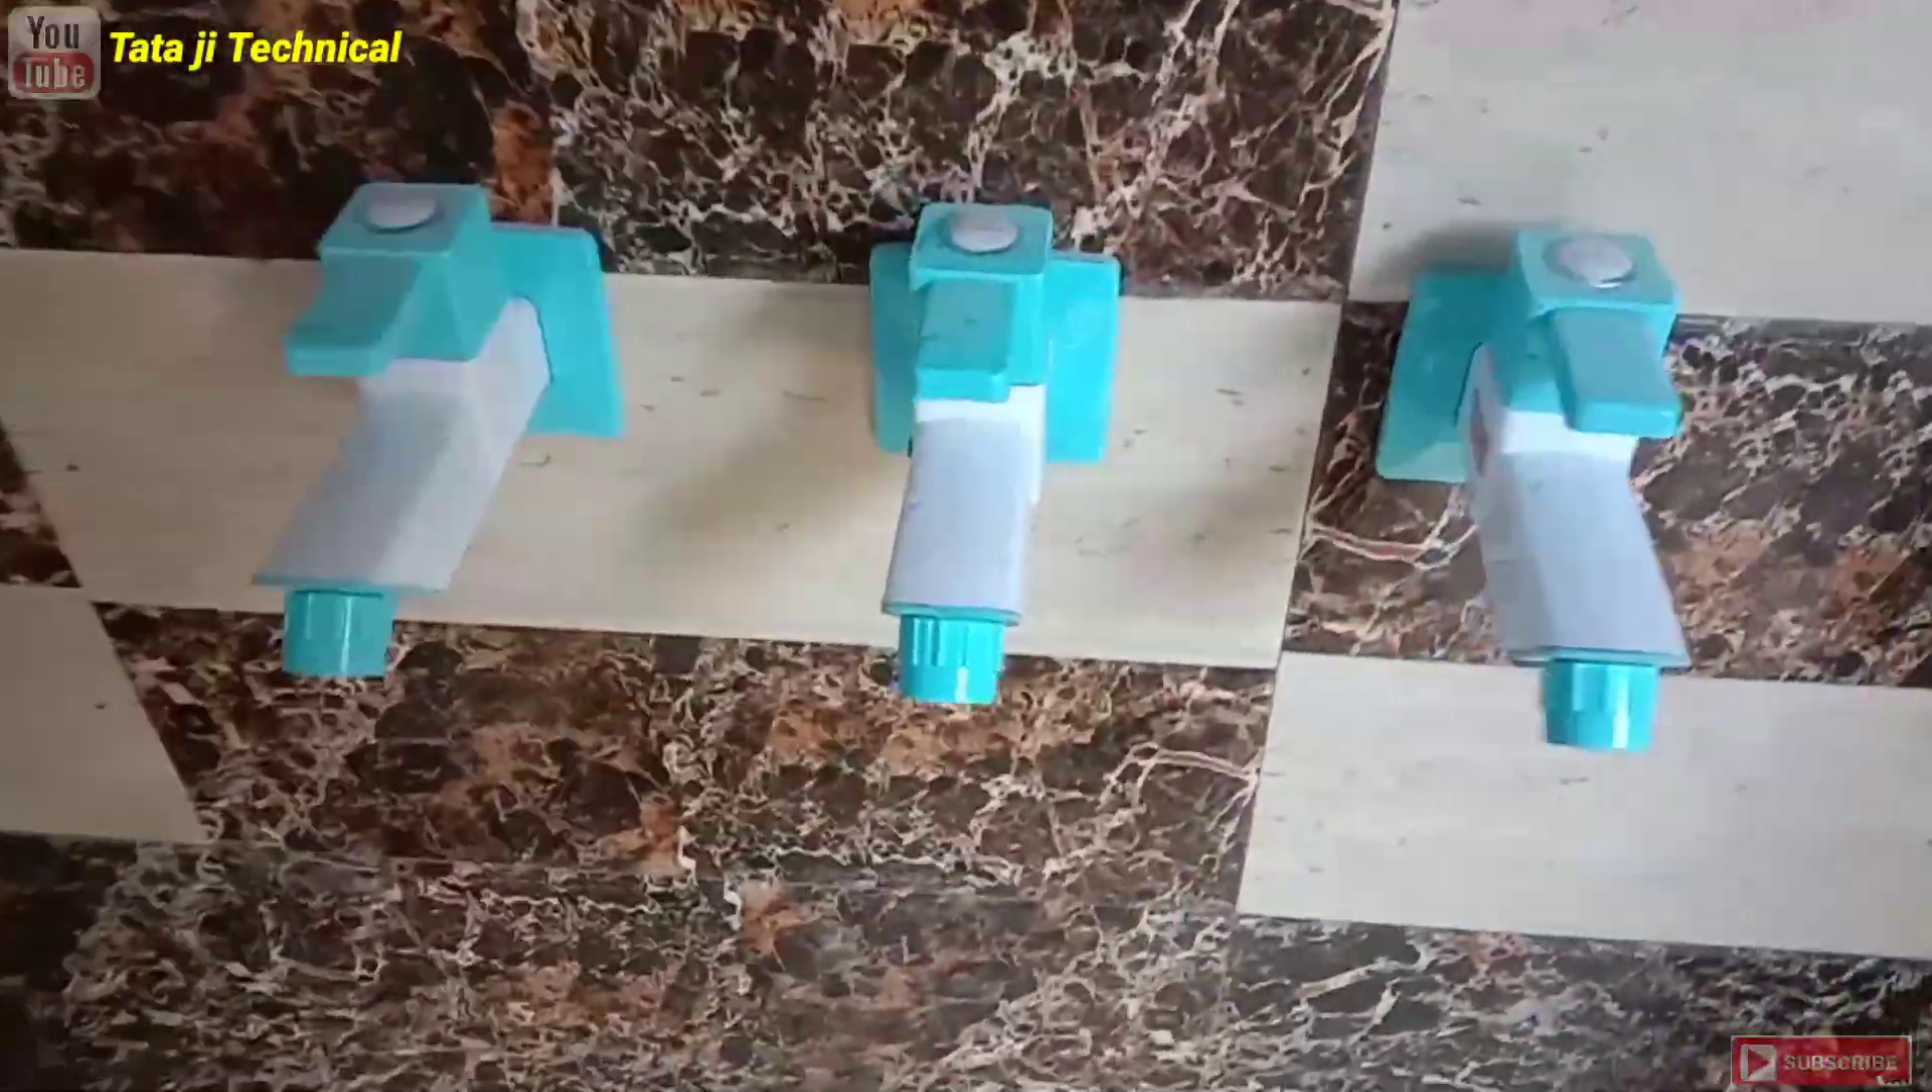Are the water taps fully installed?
Yes.